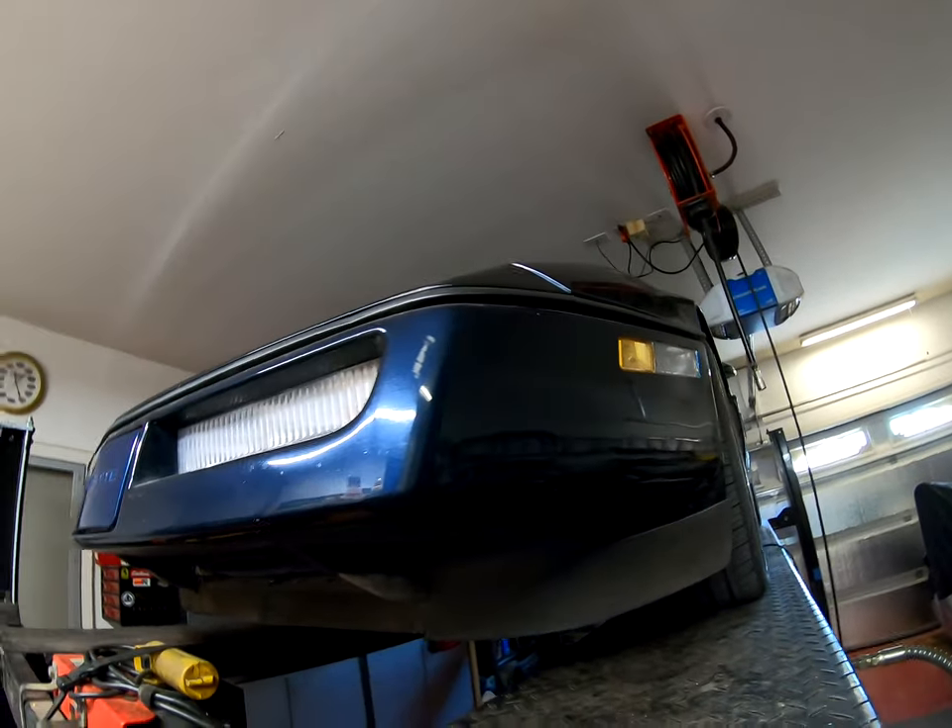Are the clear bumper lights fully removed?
No.